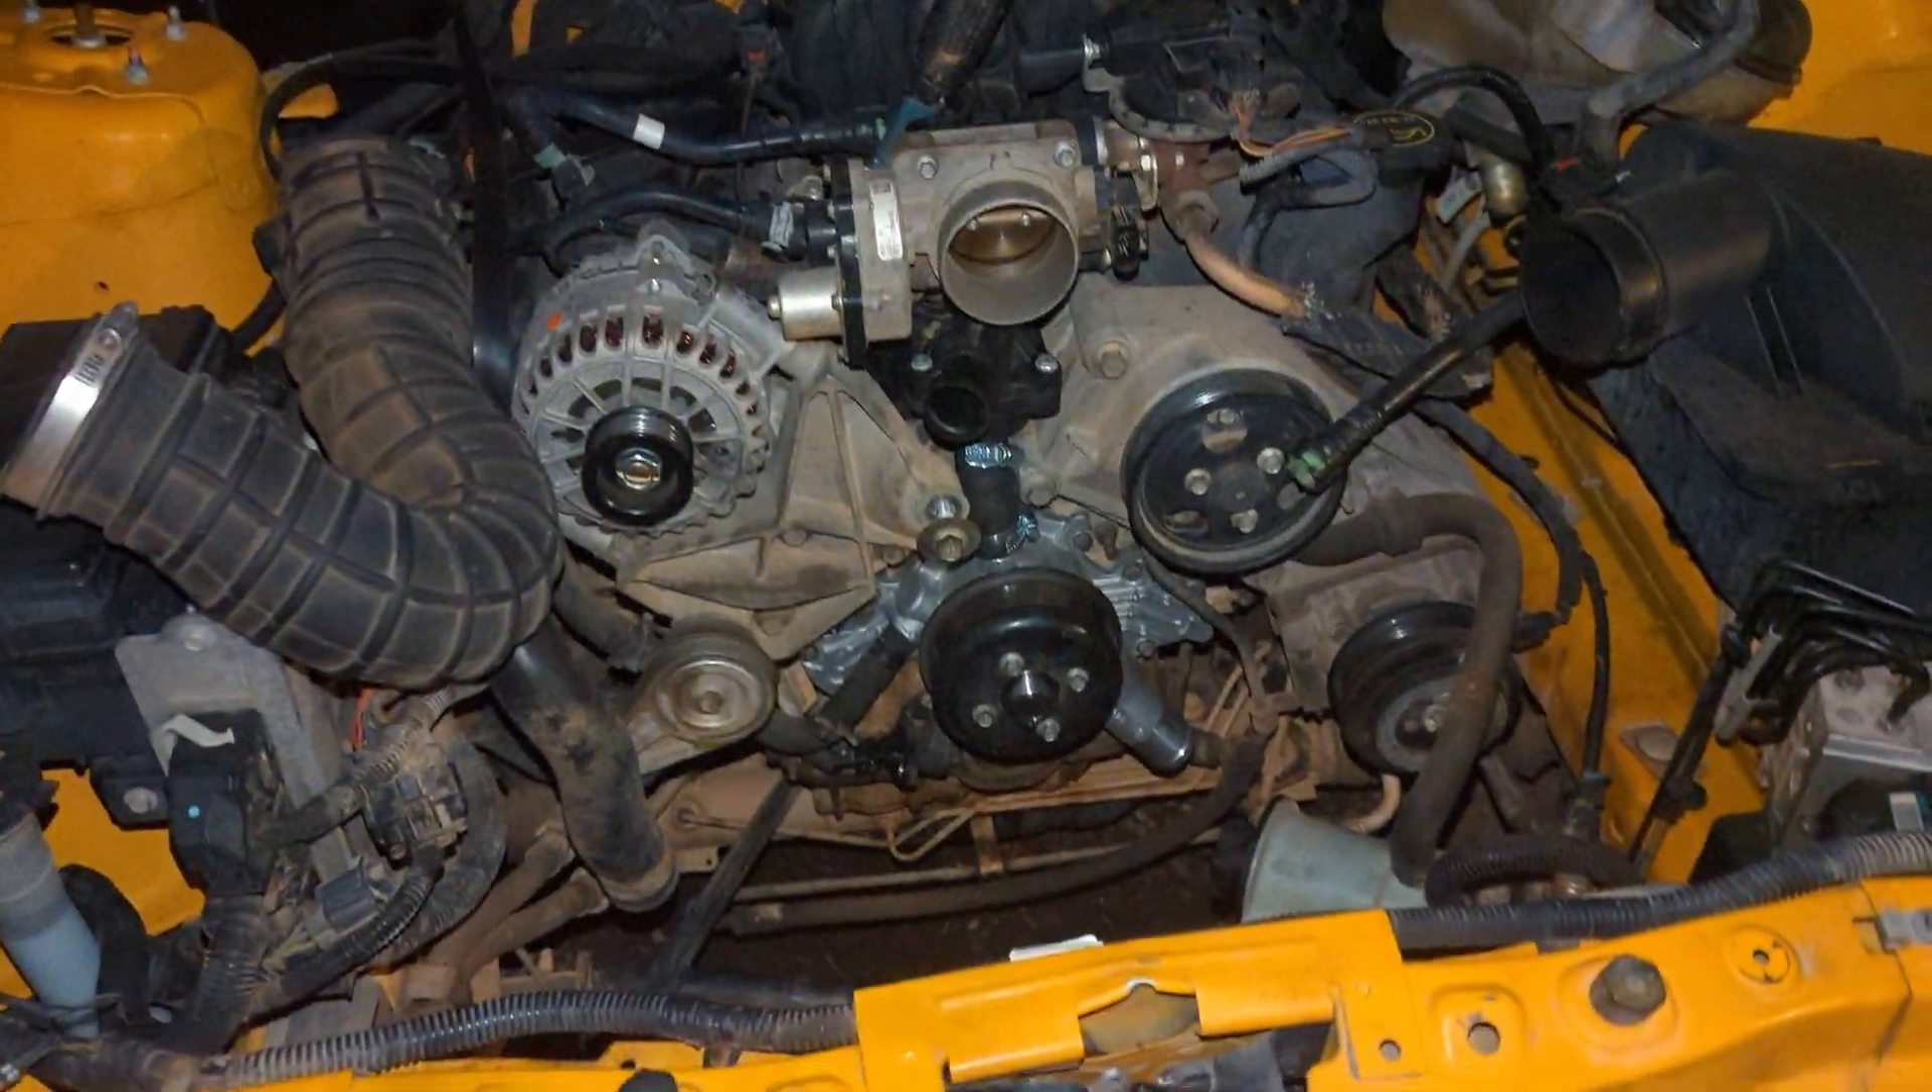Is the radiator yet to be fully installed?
Yes.